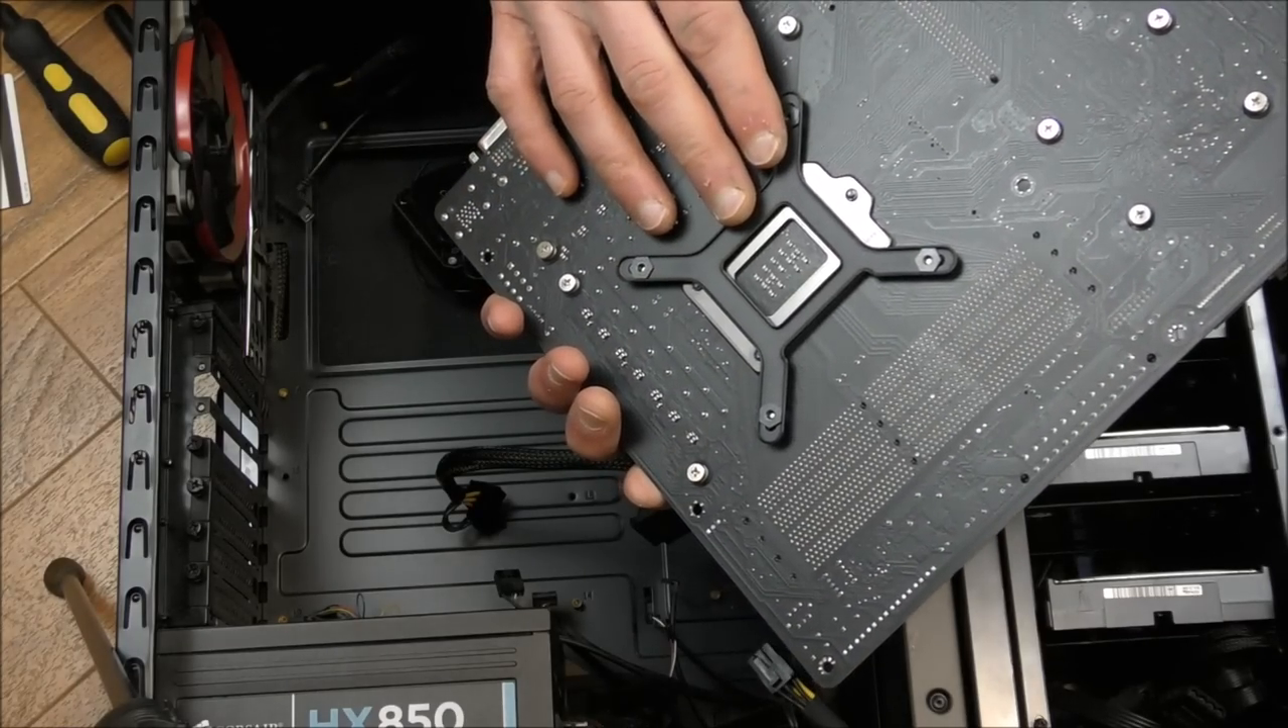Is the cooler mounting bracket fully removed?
No.